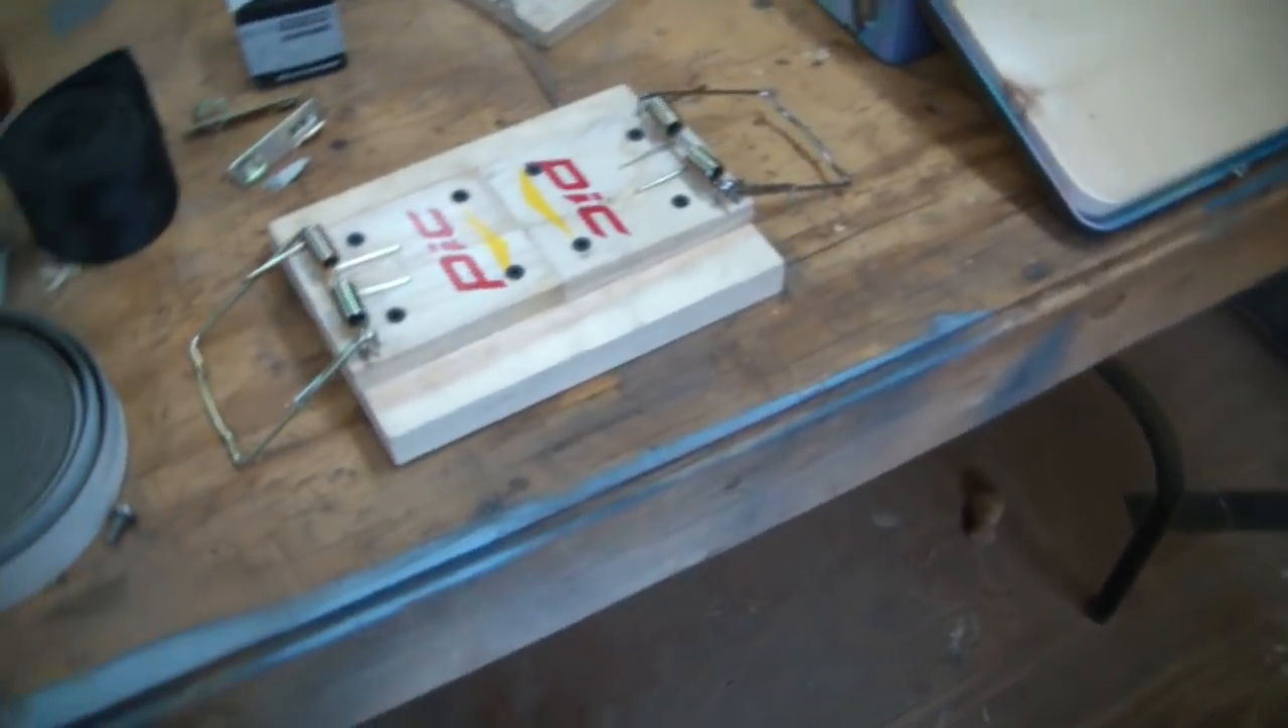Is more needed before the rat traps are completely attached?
No.